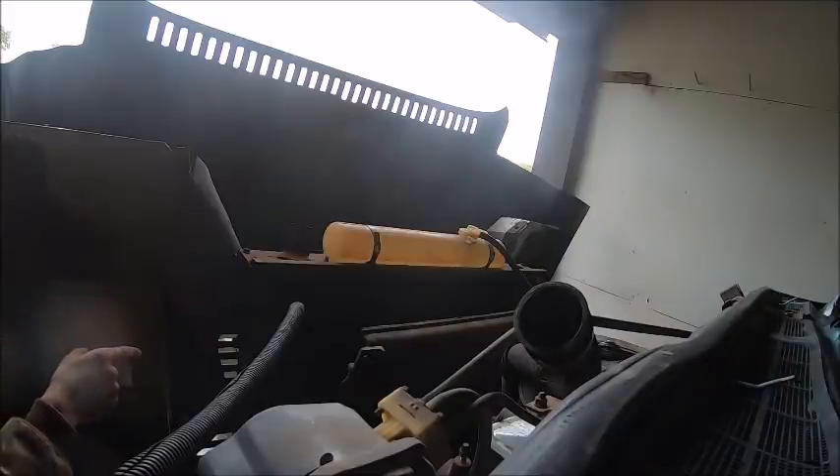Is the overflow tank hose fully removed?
No.